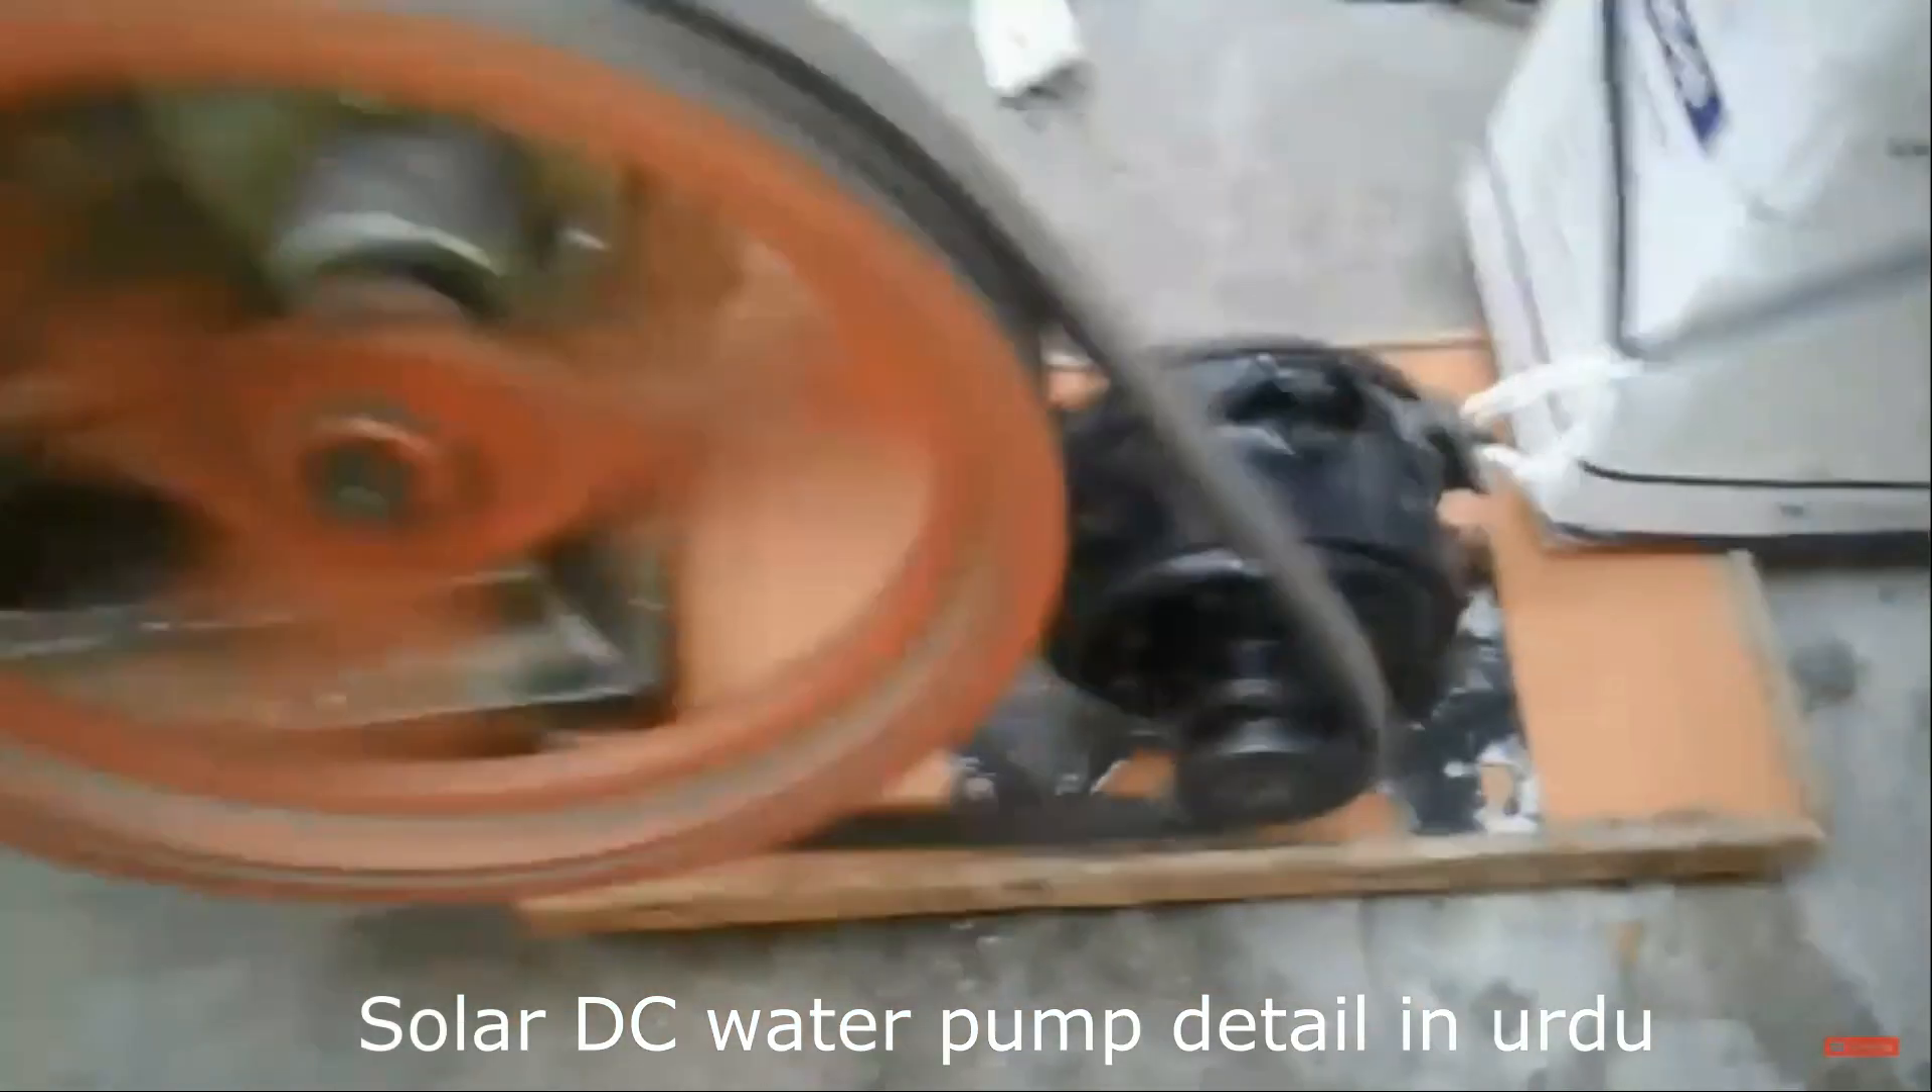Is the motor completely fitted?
Yes.